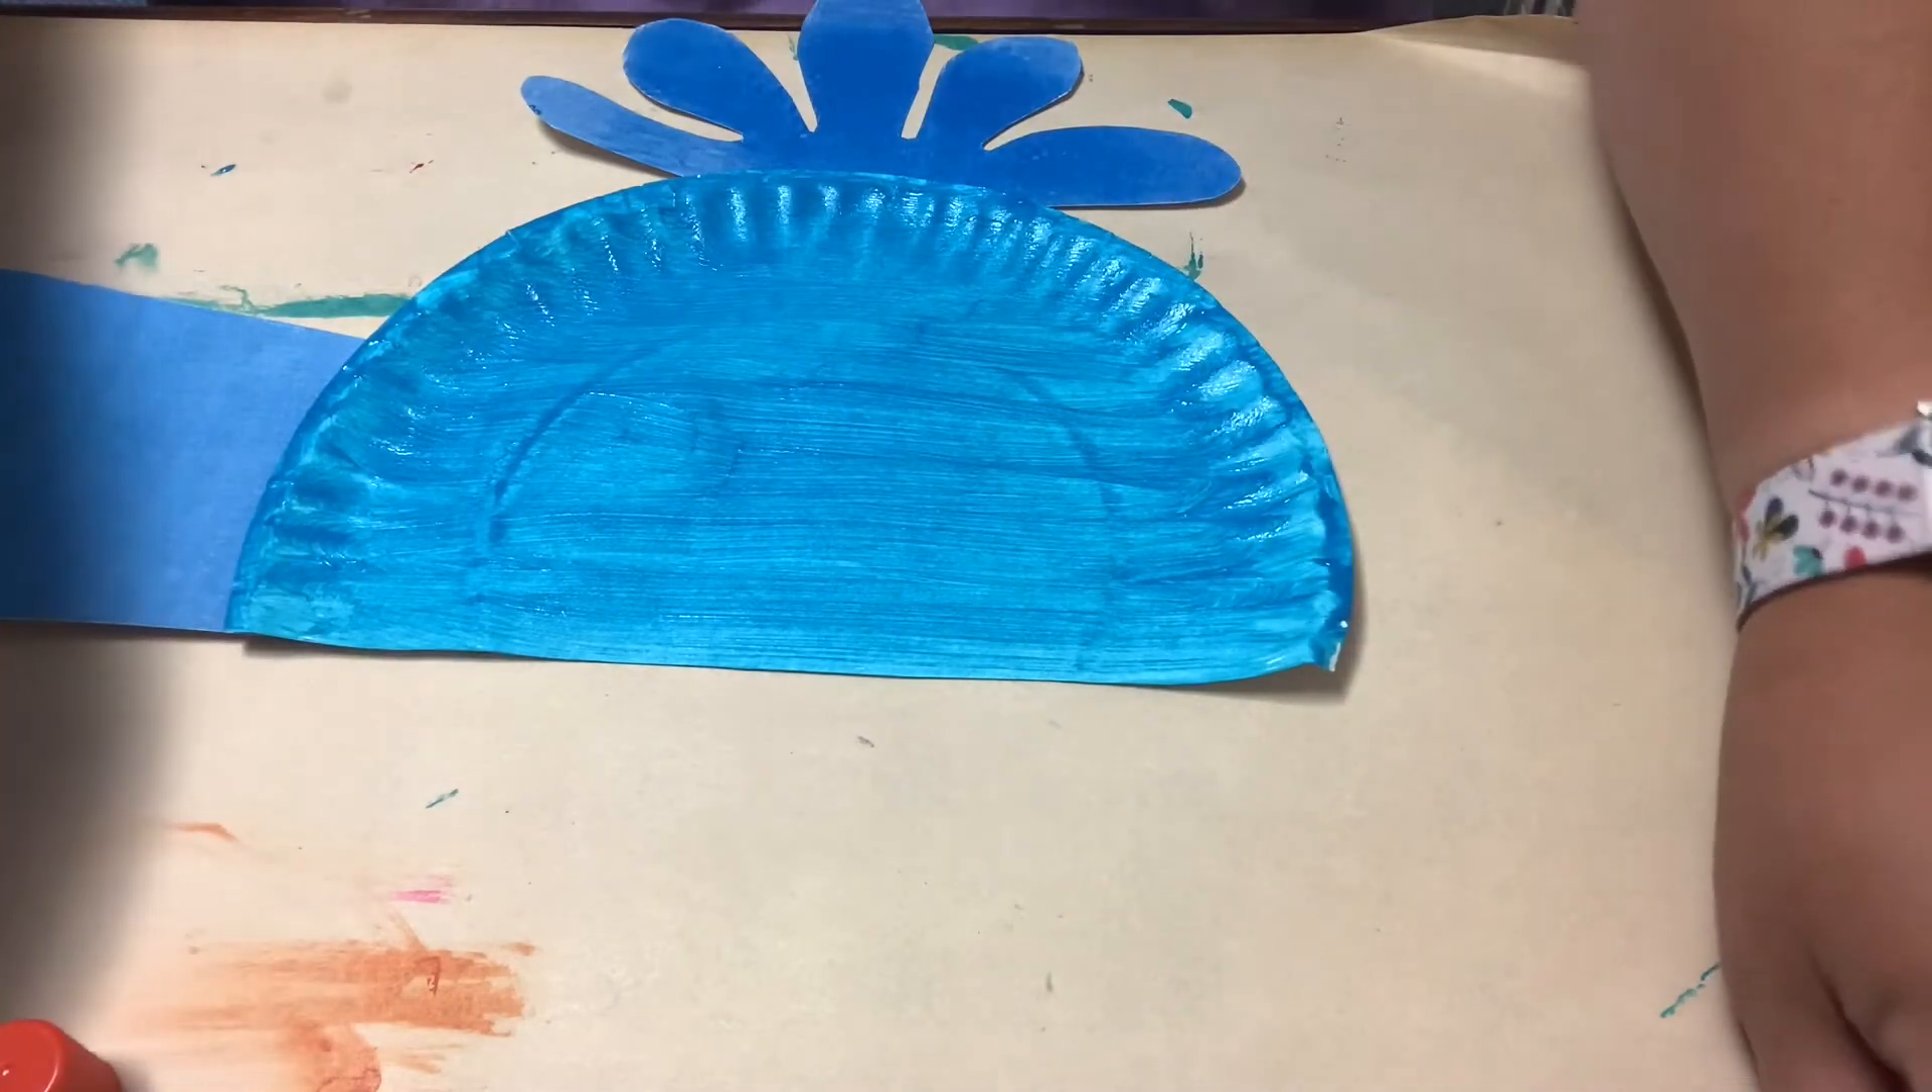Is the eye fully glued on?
No.